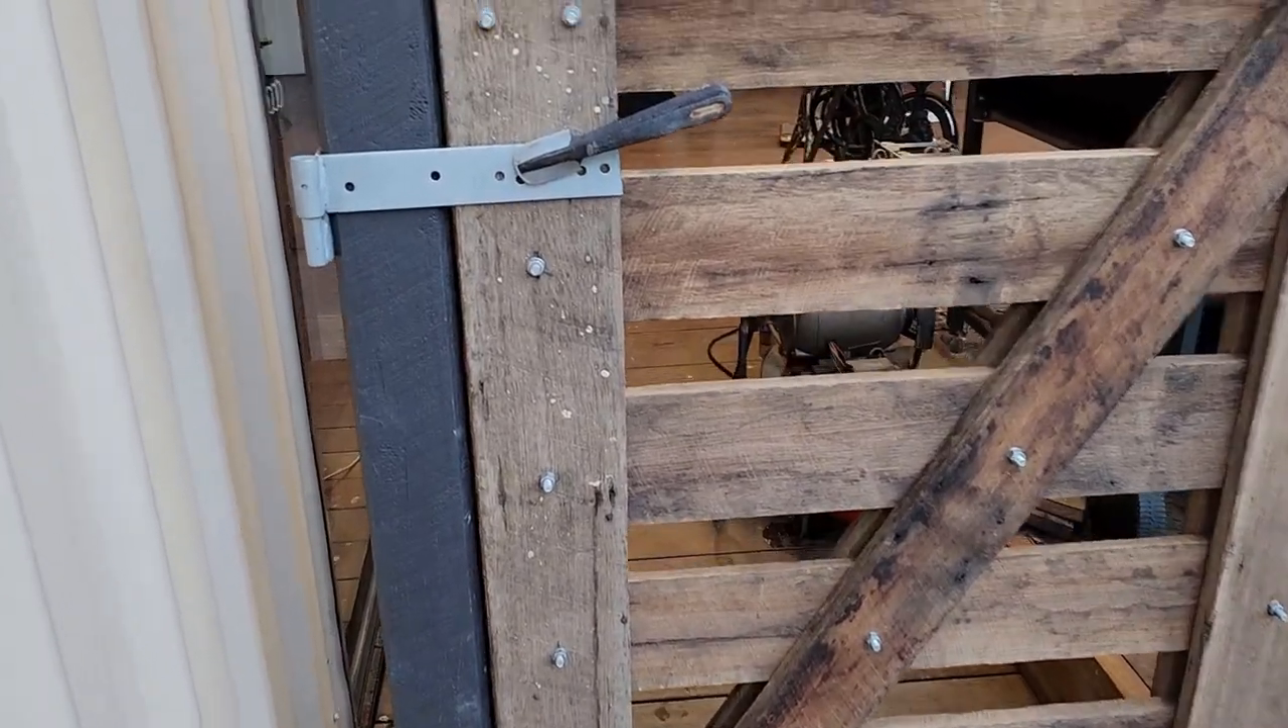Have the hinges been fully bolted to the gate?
No.